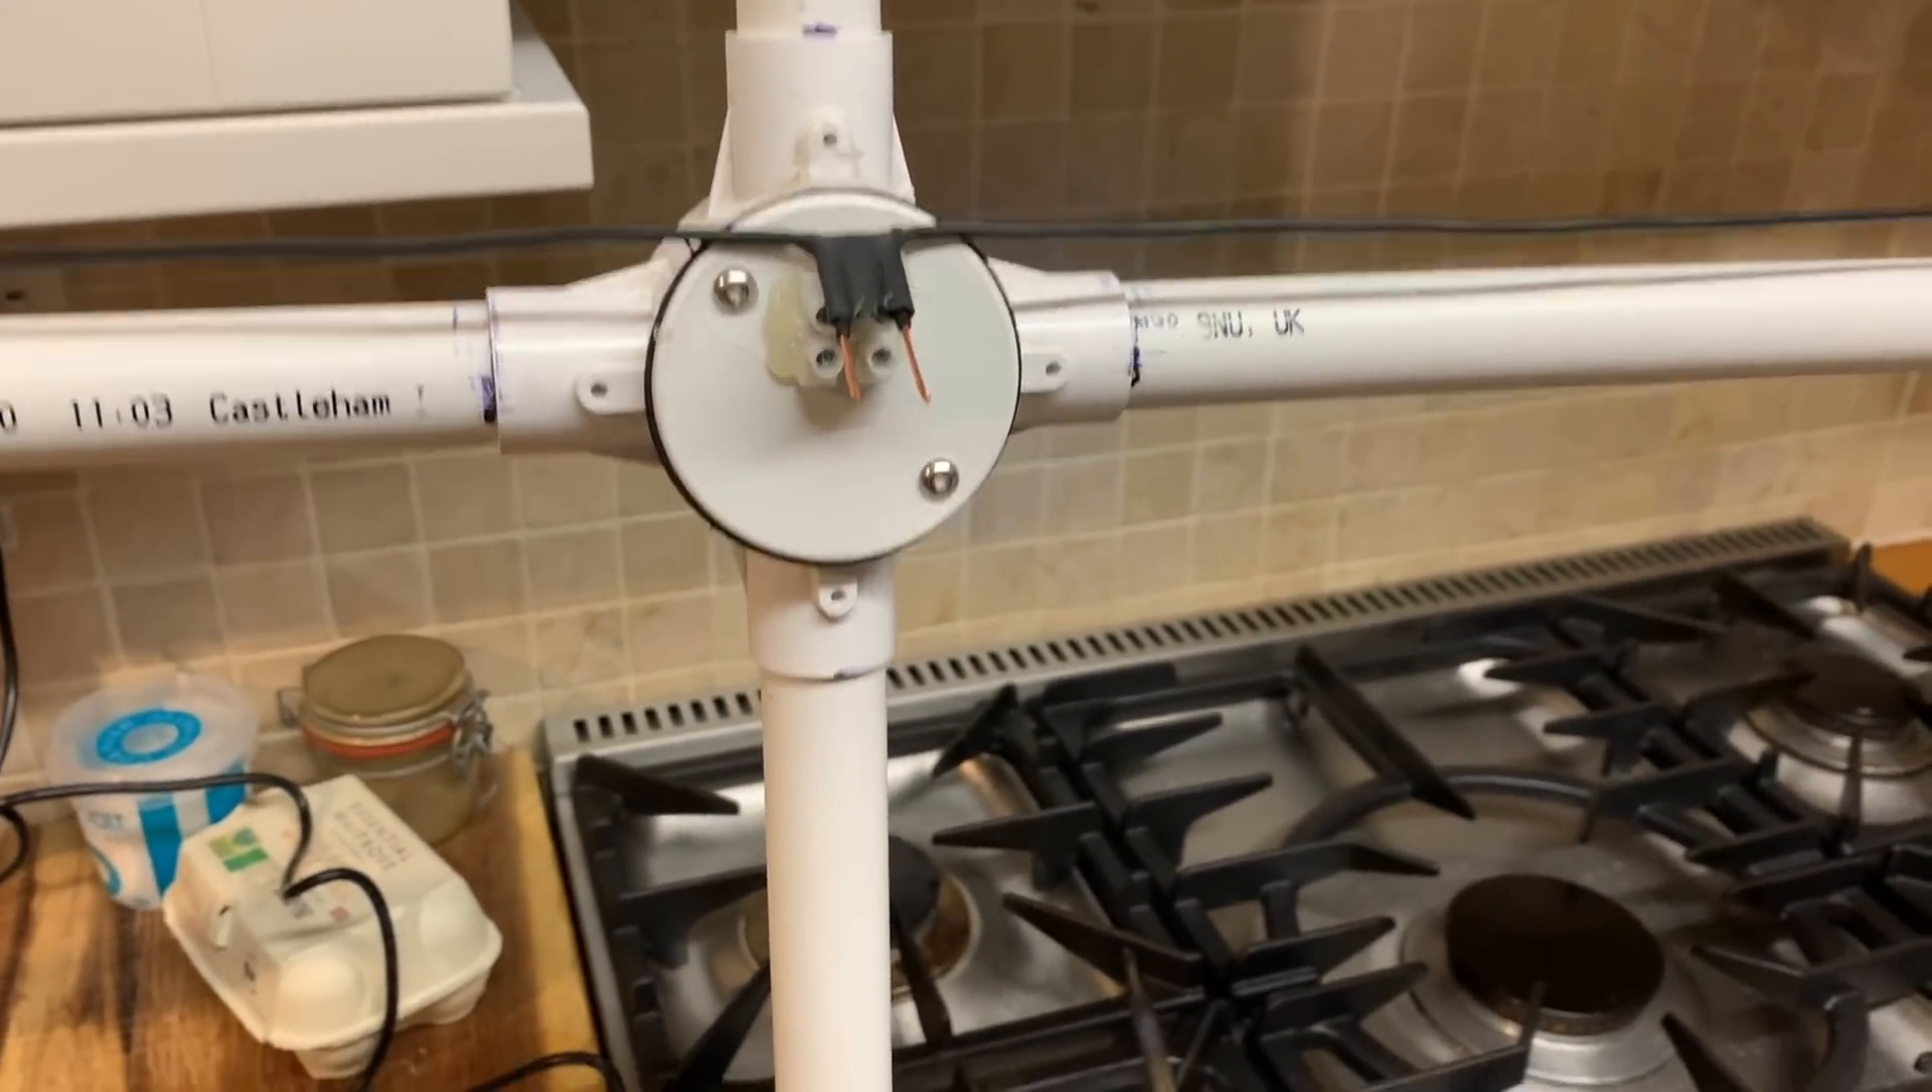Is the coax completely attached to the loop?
No.